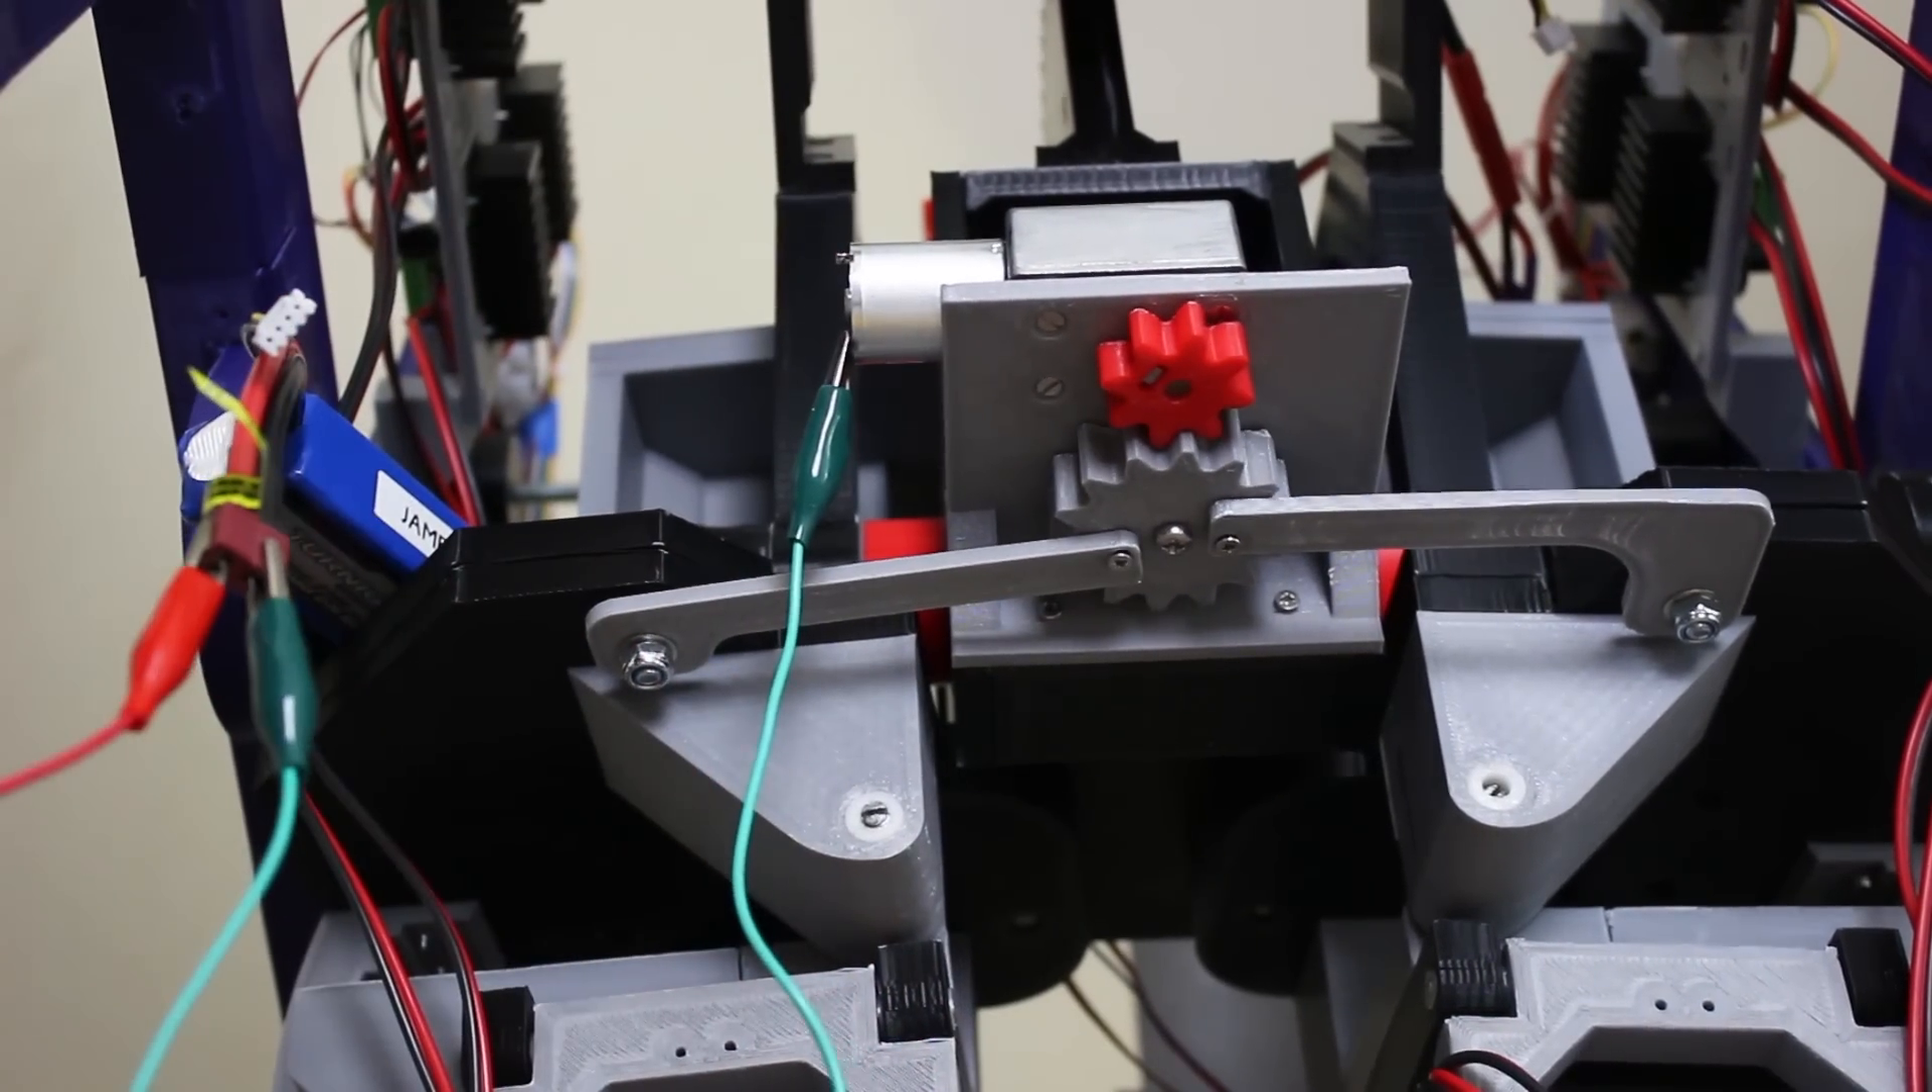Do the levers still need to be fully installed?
No.